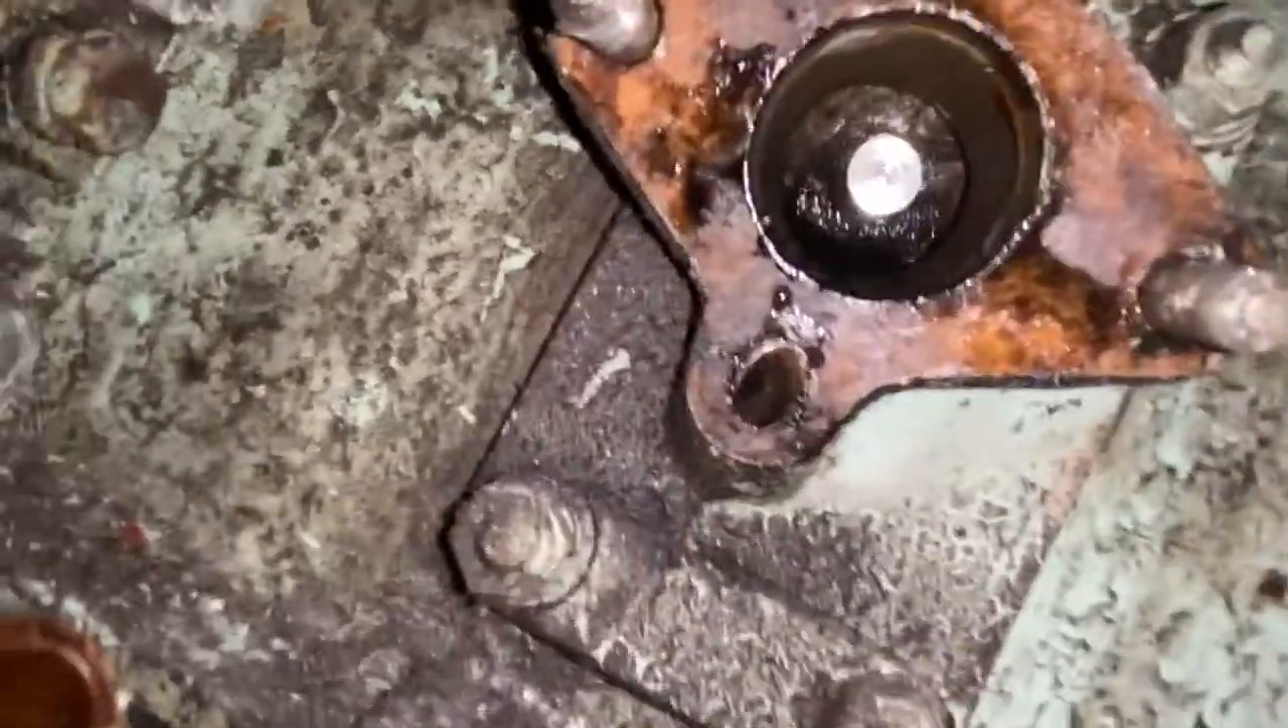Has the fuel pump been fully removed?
Yes.